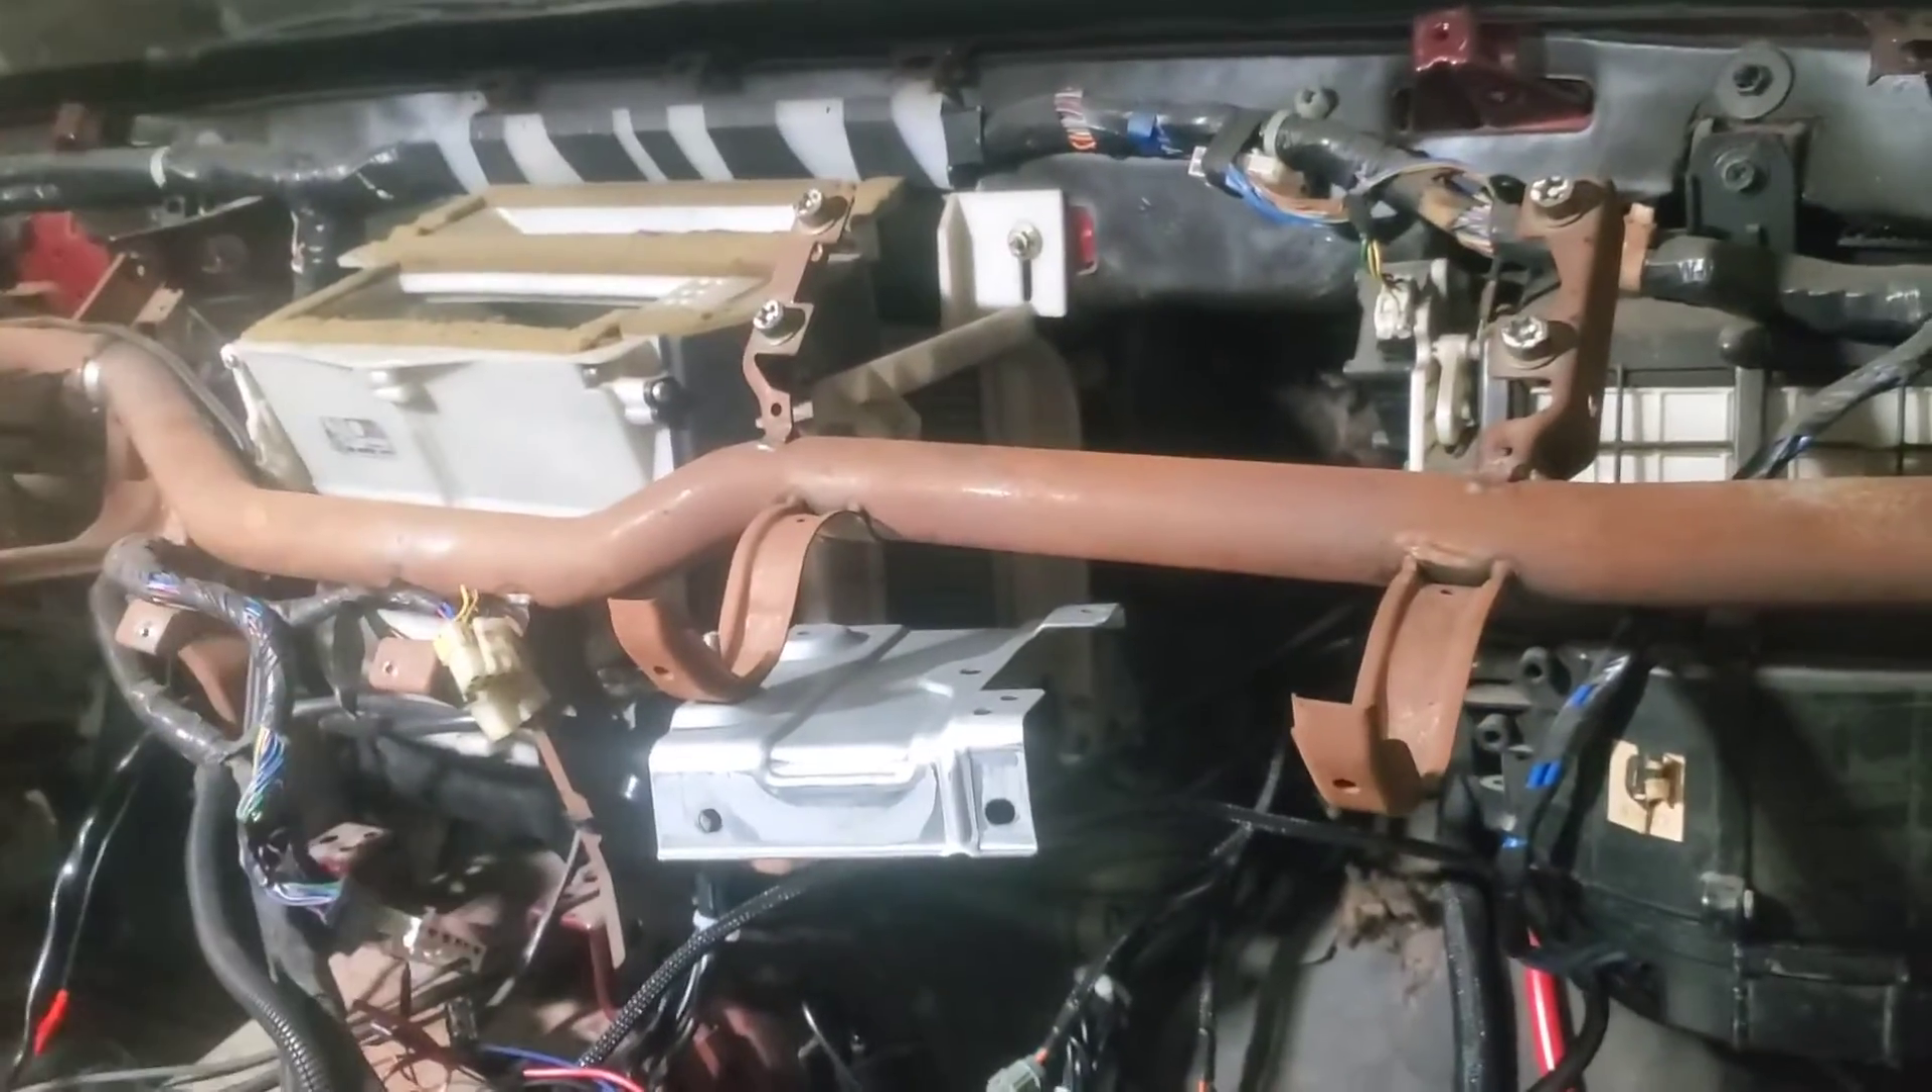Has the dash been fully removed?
Yes.